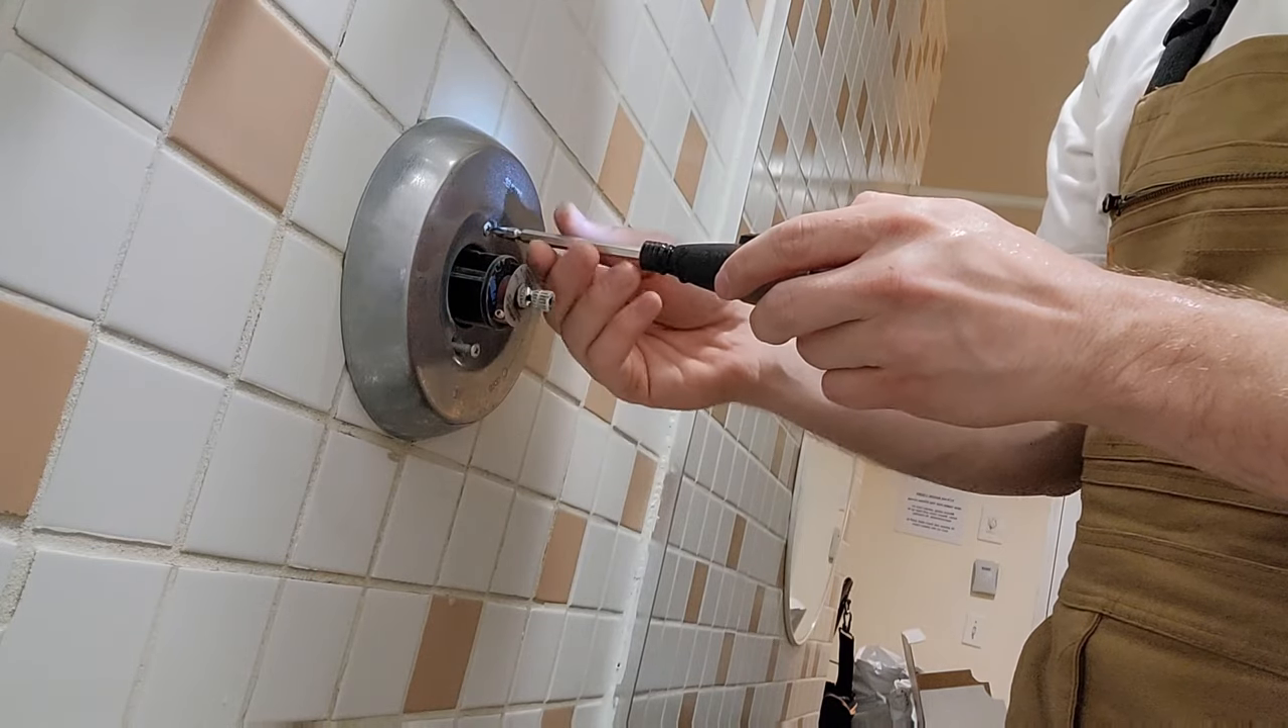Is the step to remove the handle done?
Yes.